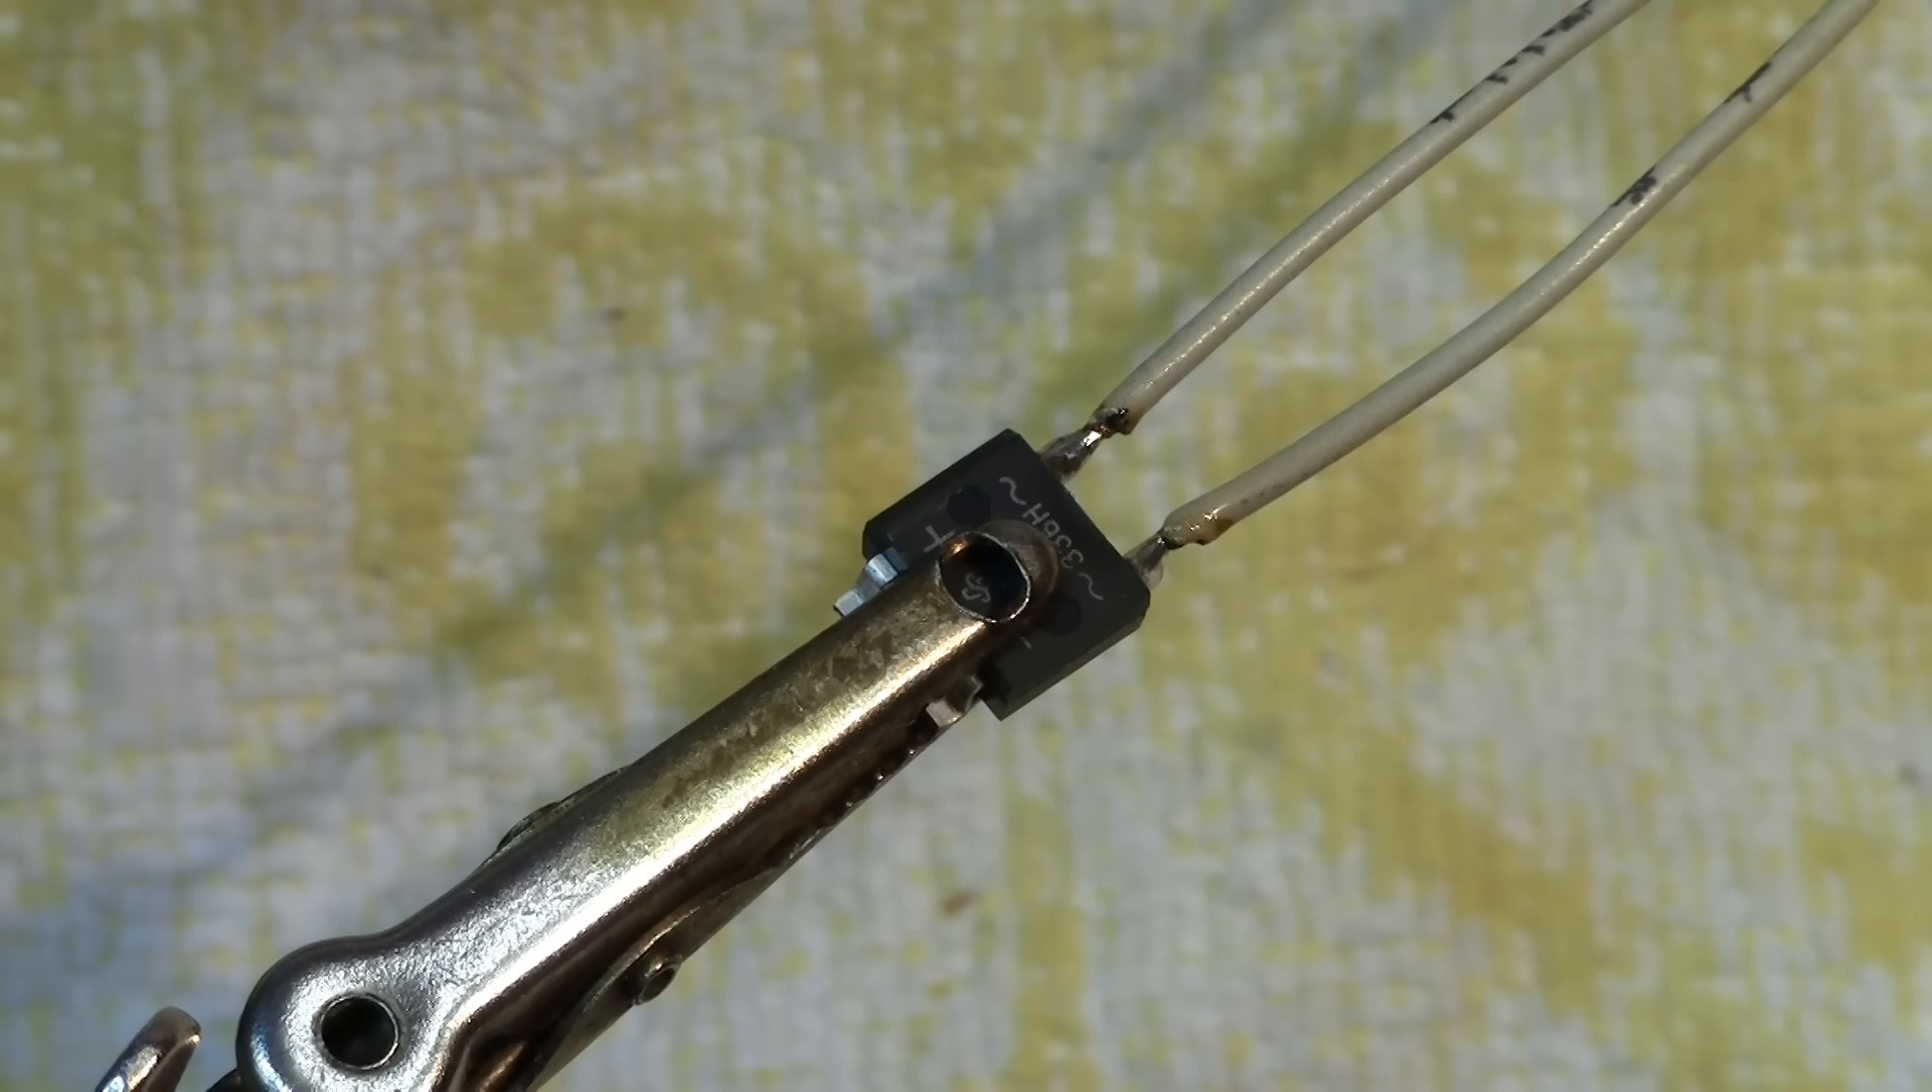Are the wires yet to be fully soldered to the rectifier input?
No.